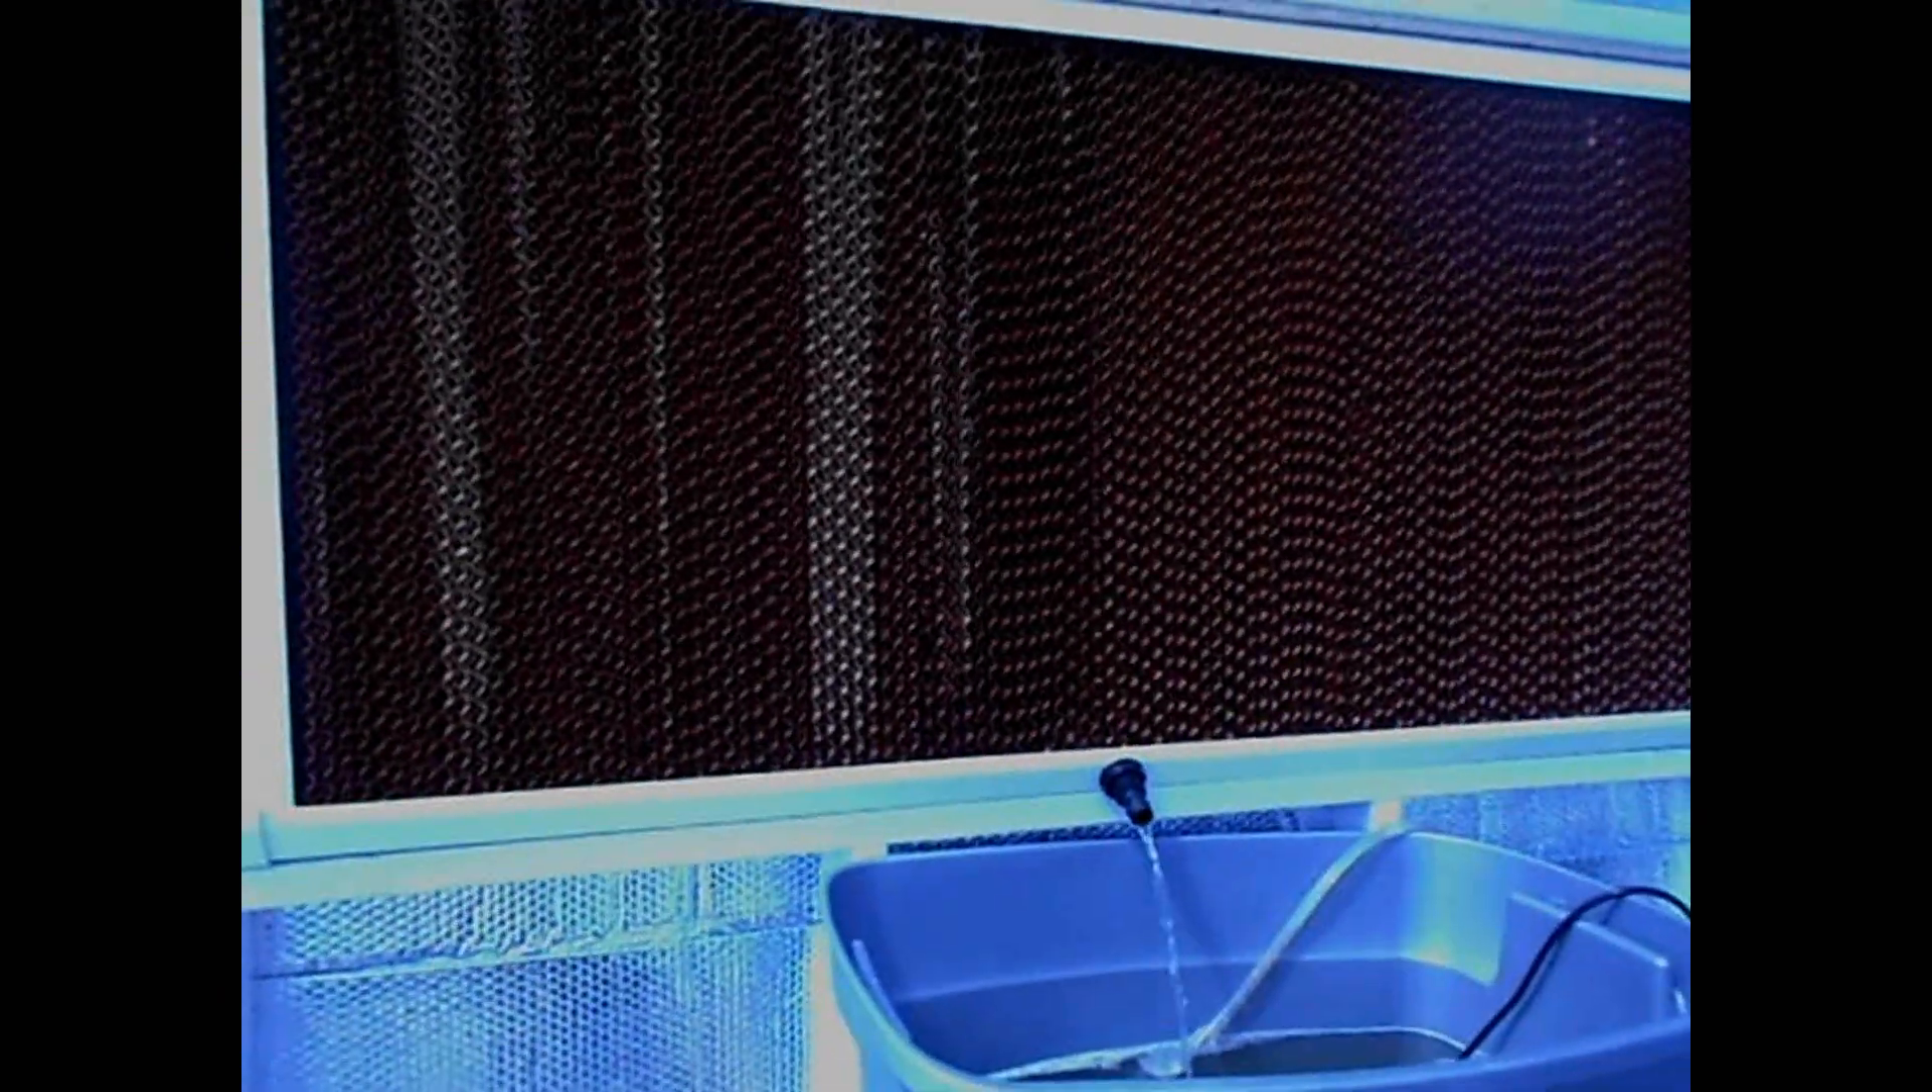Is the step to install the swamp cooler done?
Yes.